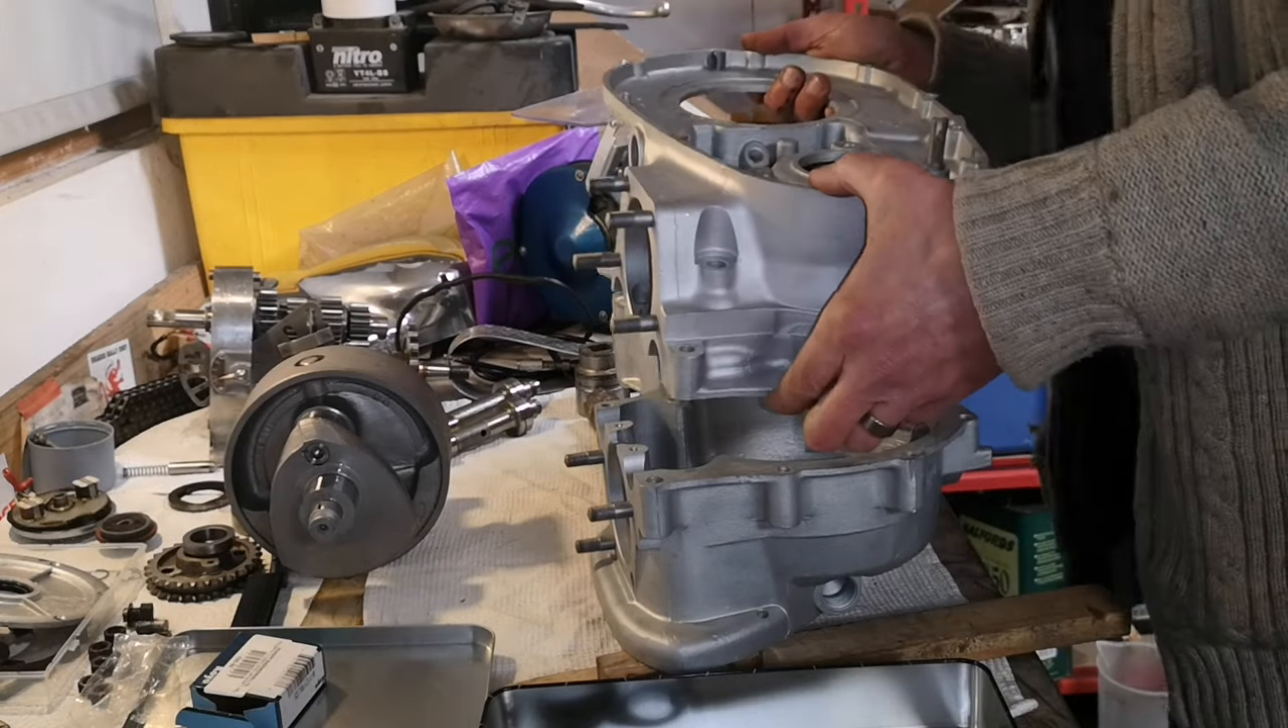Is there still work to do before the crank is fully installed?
Yes.